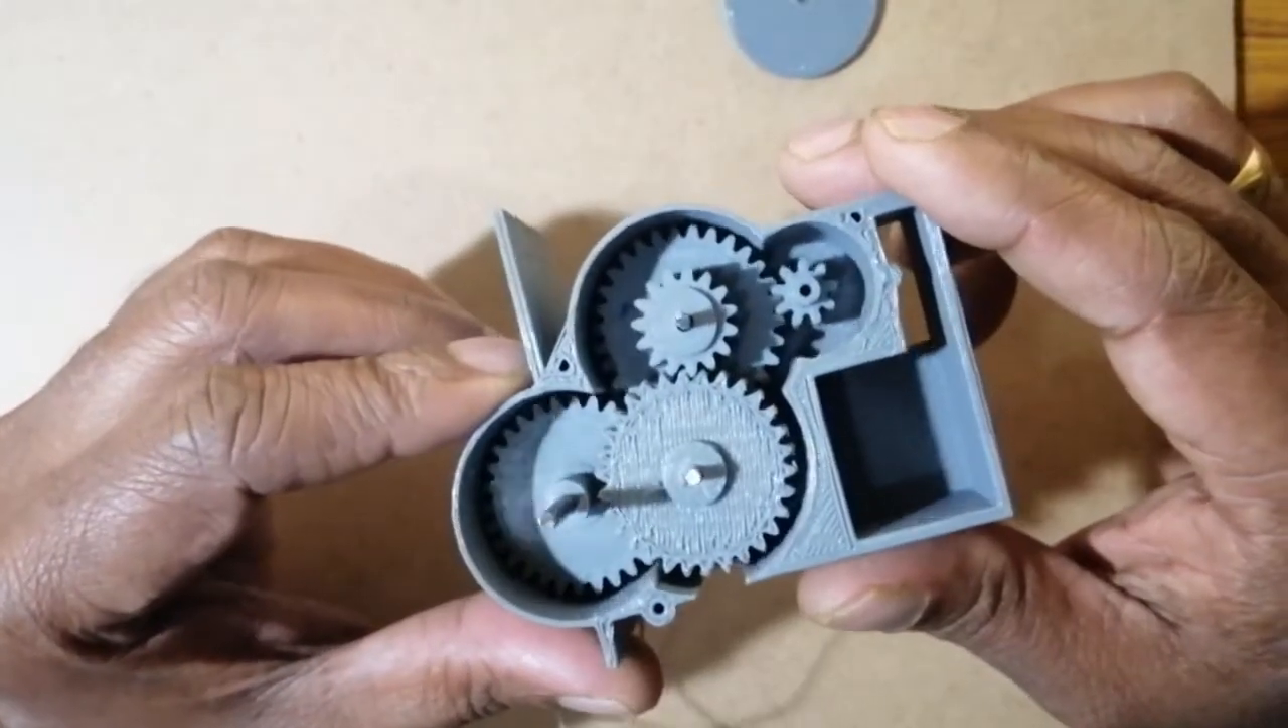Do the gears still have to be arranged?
No.